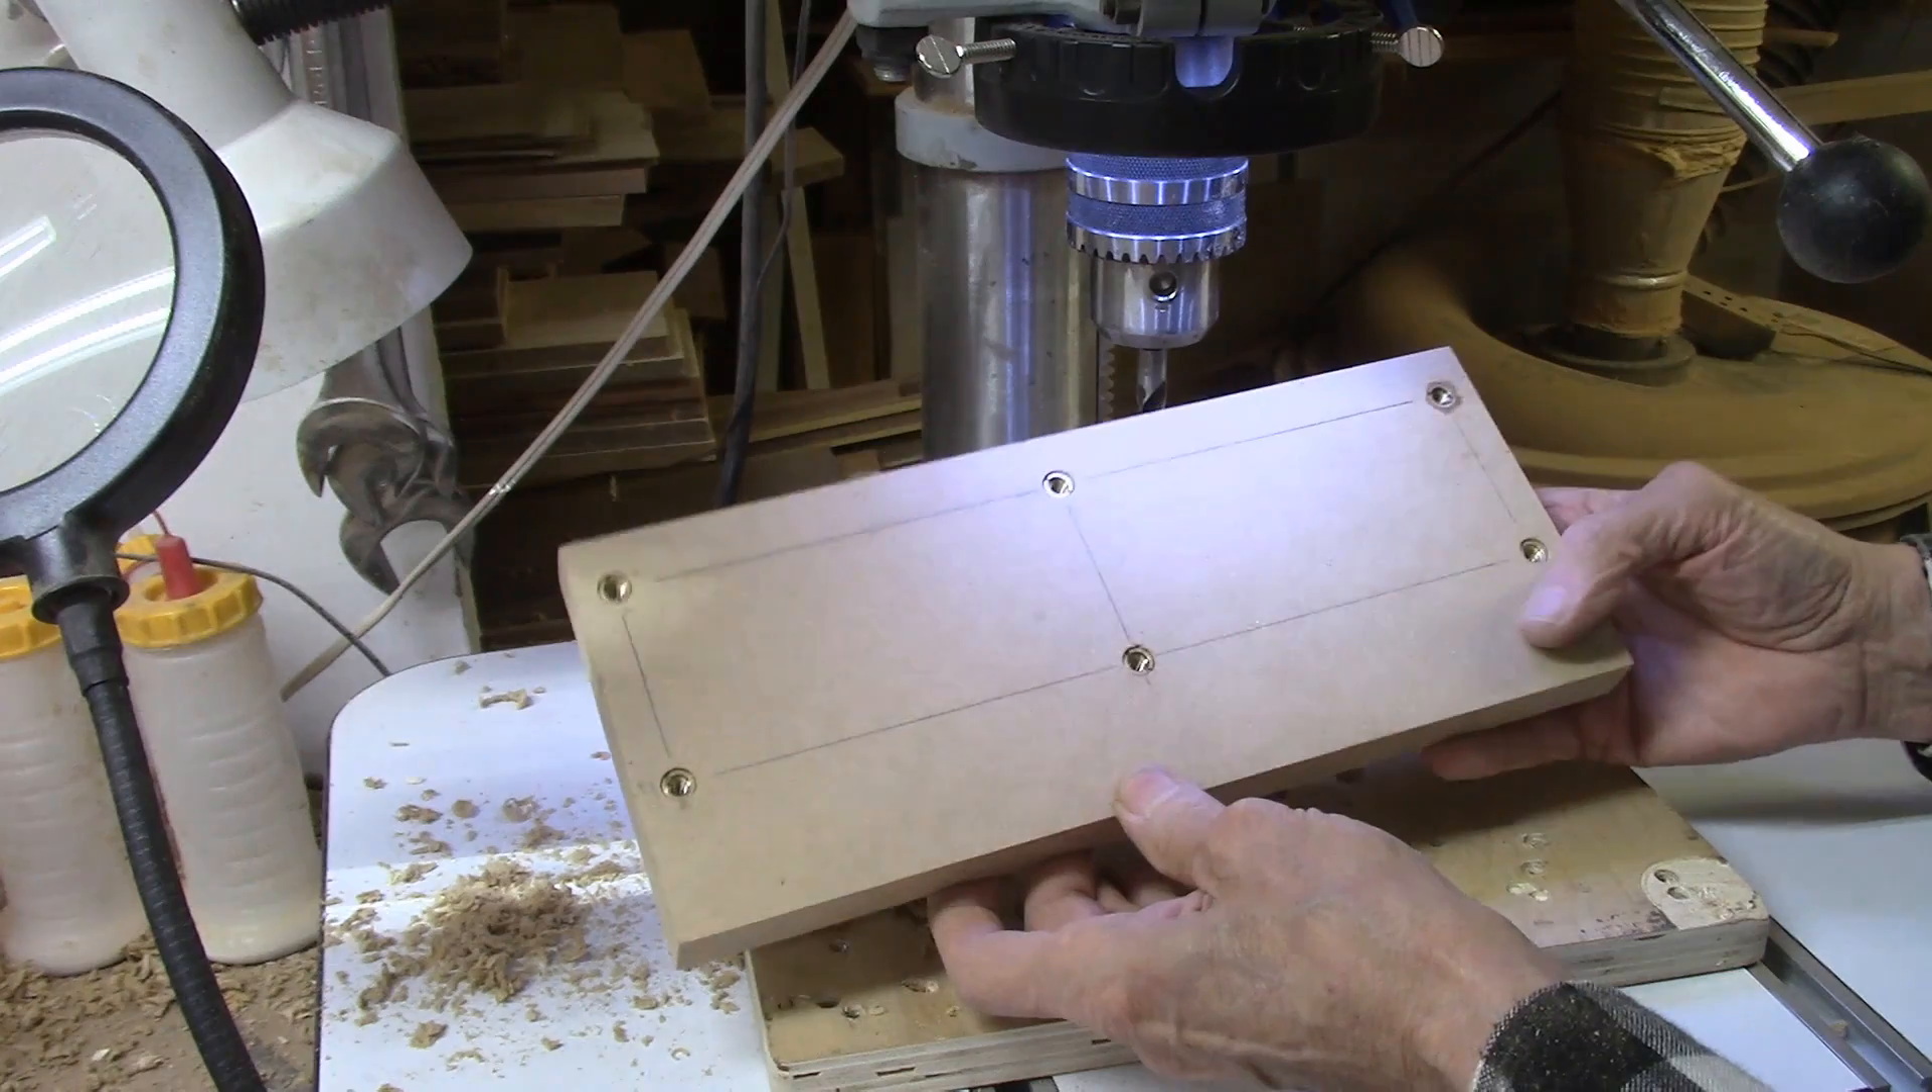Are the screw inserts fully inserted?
Yes.